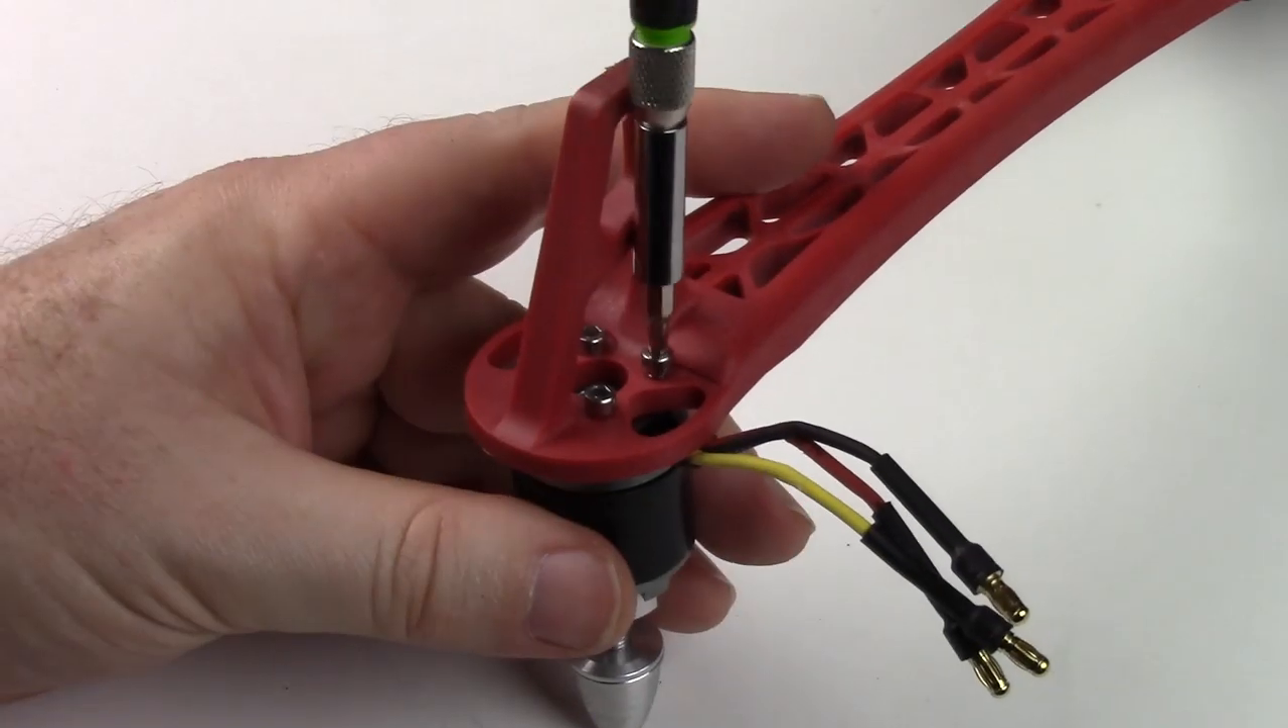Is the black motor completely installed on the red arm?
No.